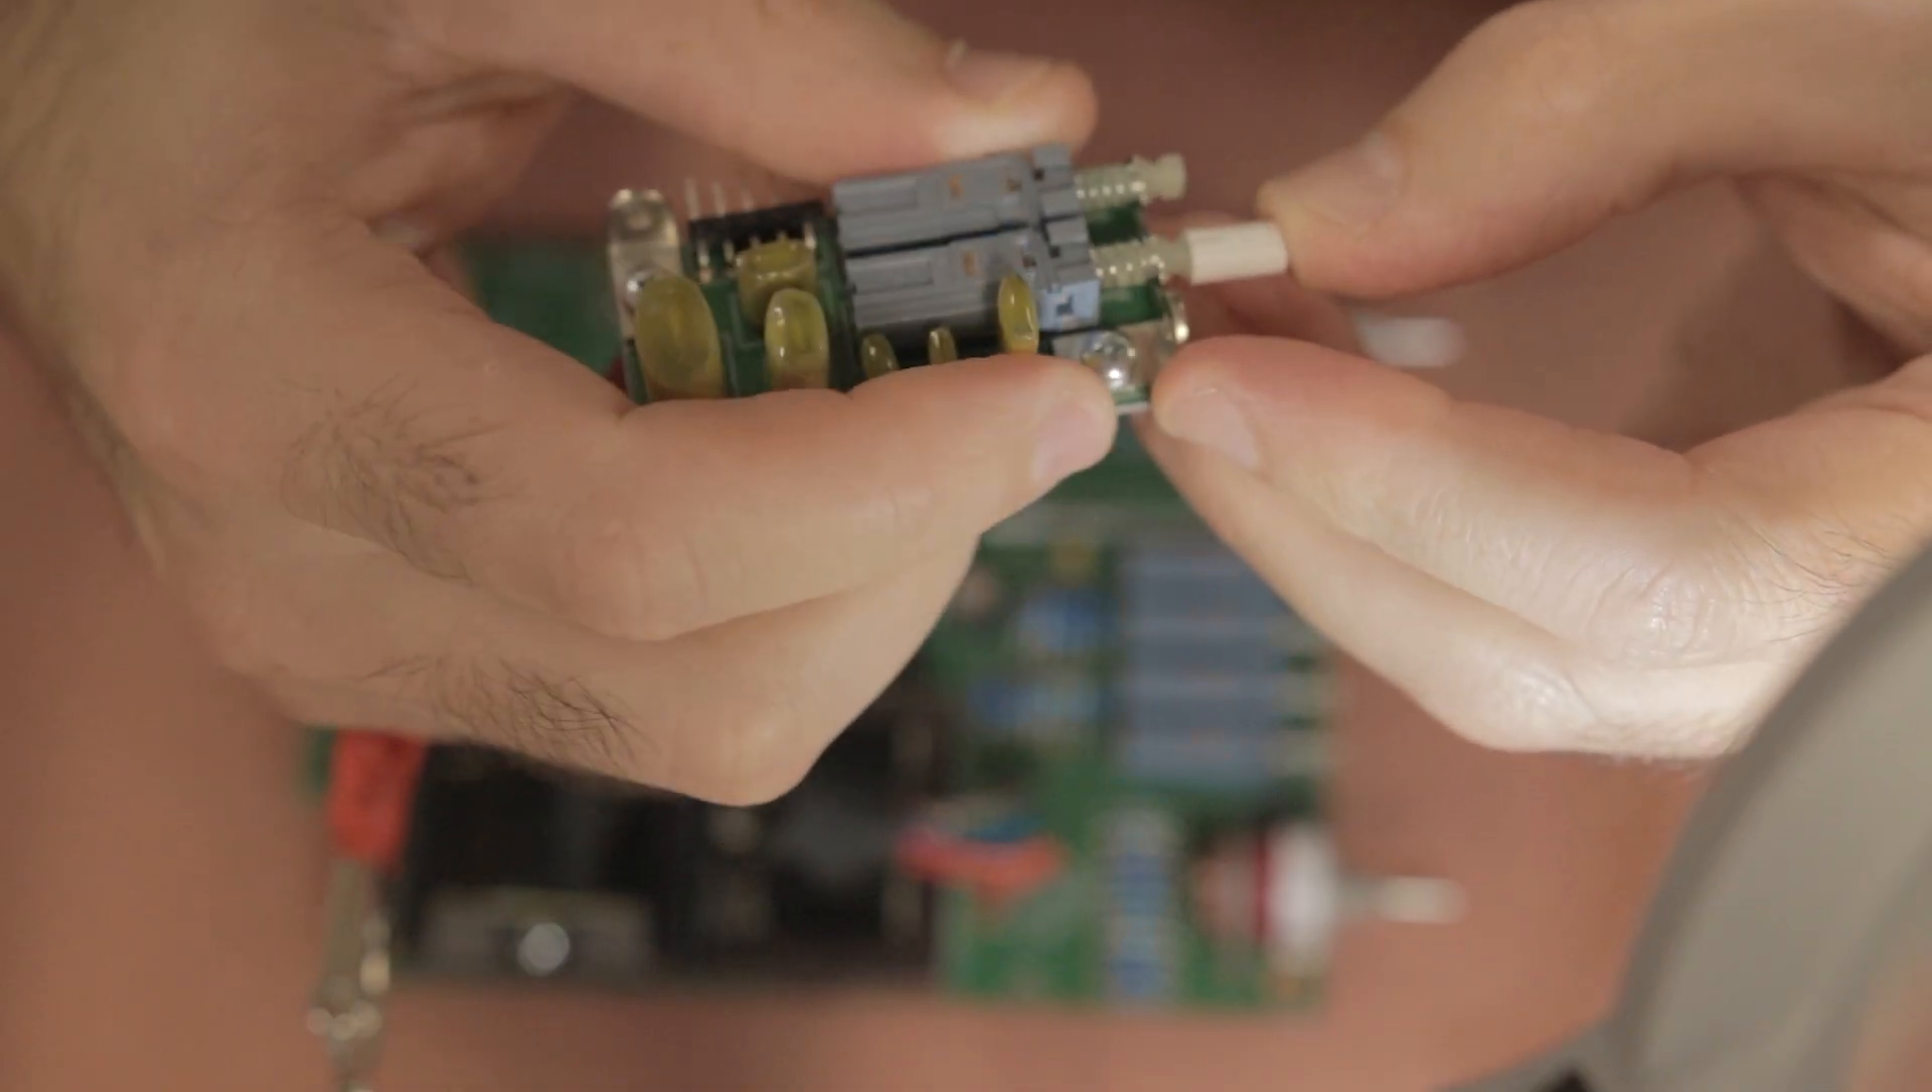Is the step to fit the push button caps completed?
No.